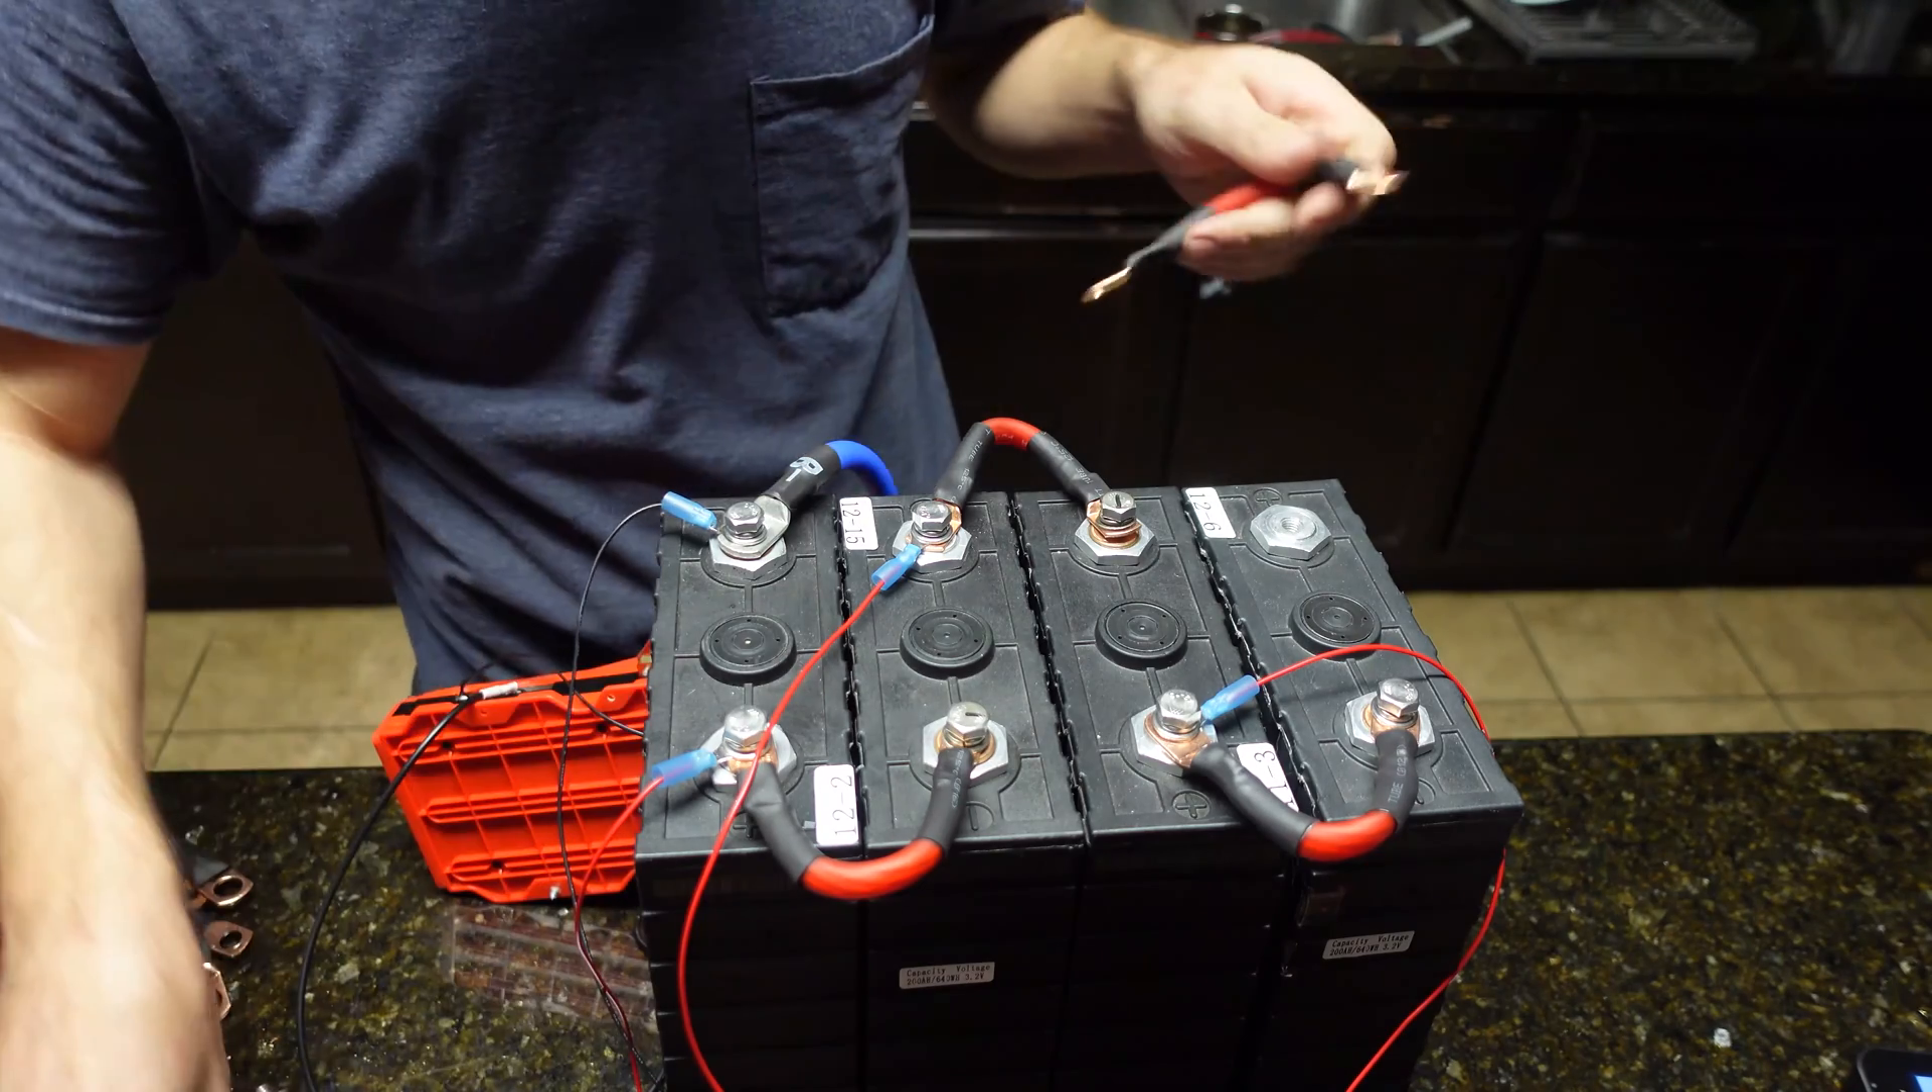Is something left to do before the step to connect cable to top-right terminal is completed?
Yes.